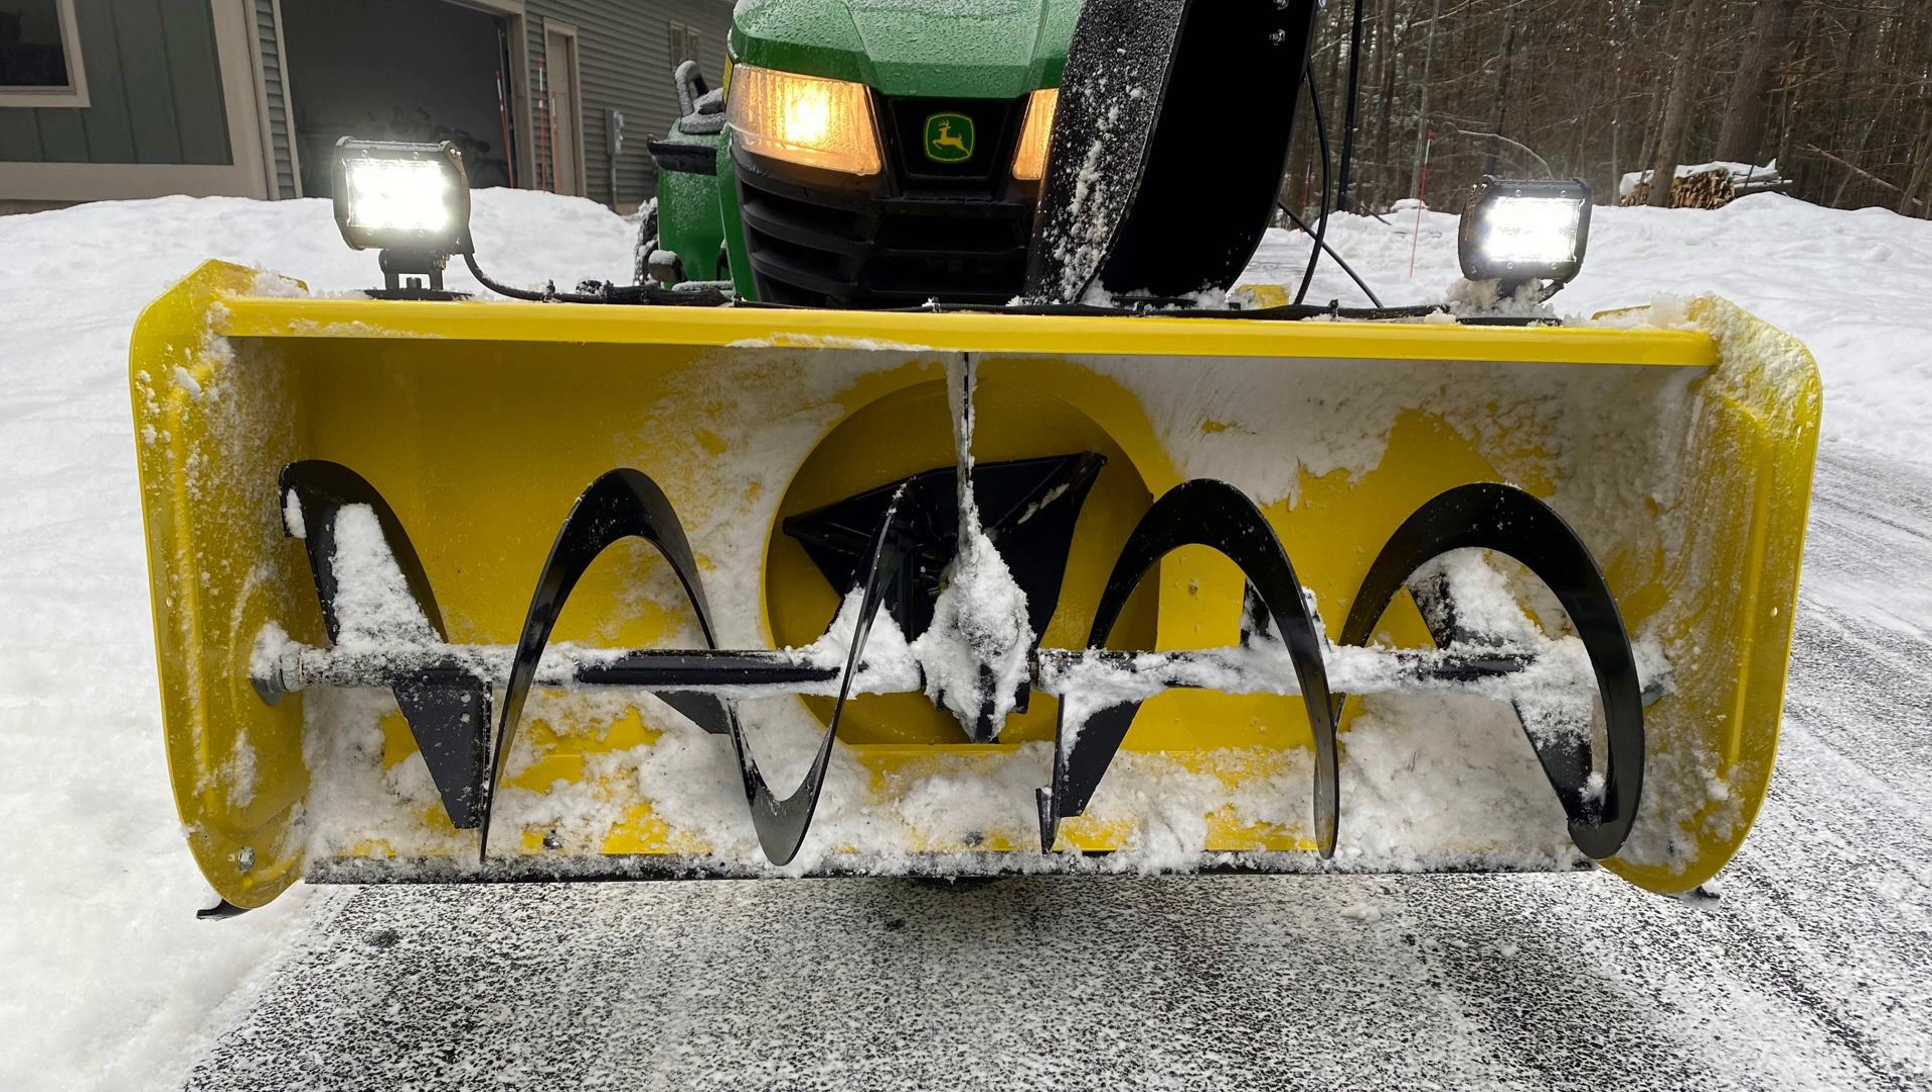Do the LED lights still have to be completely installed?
No.